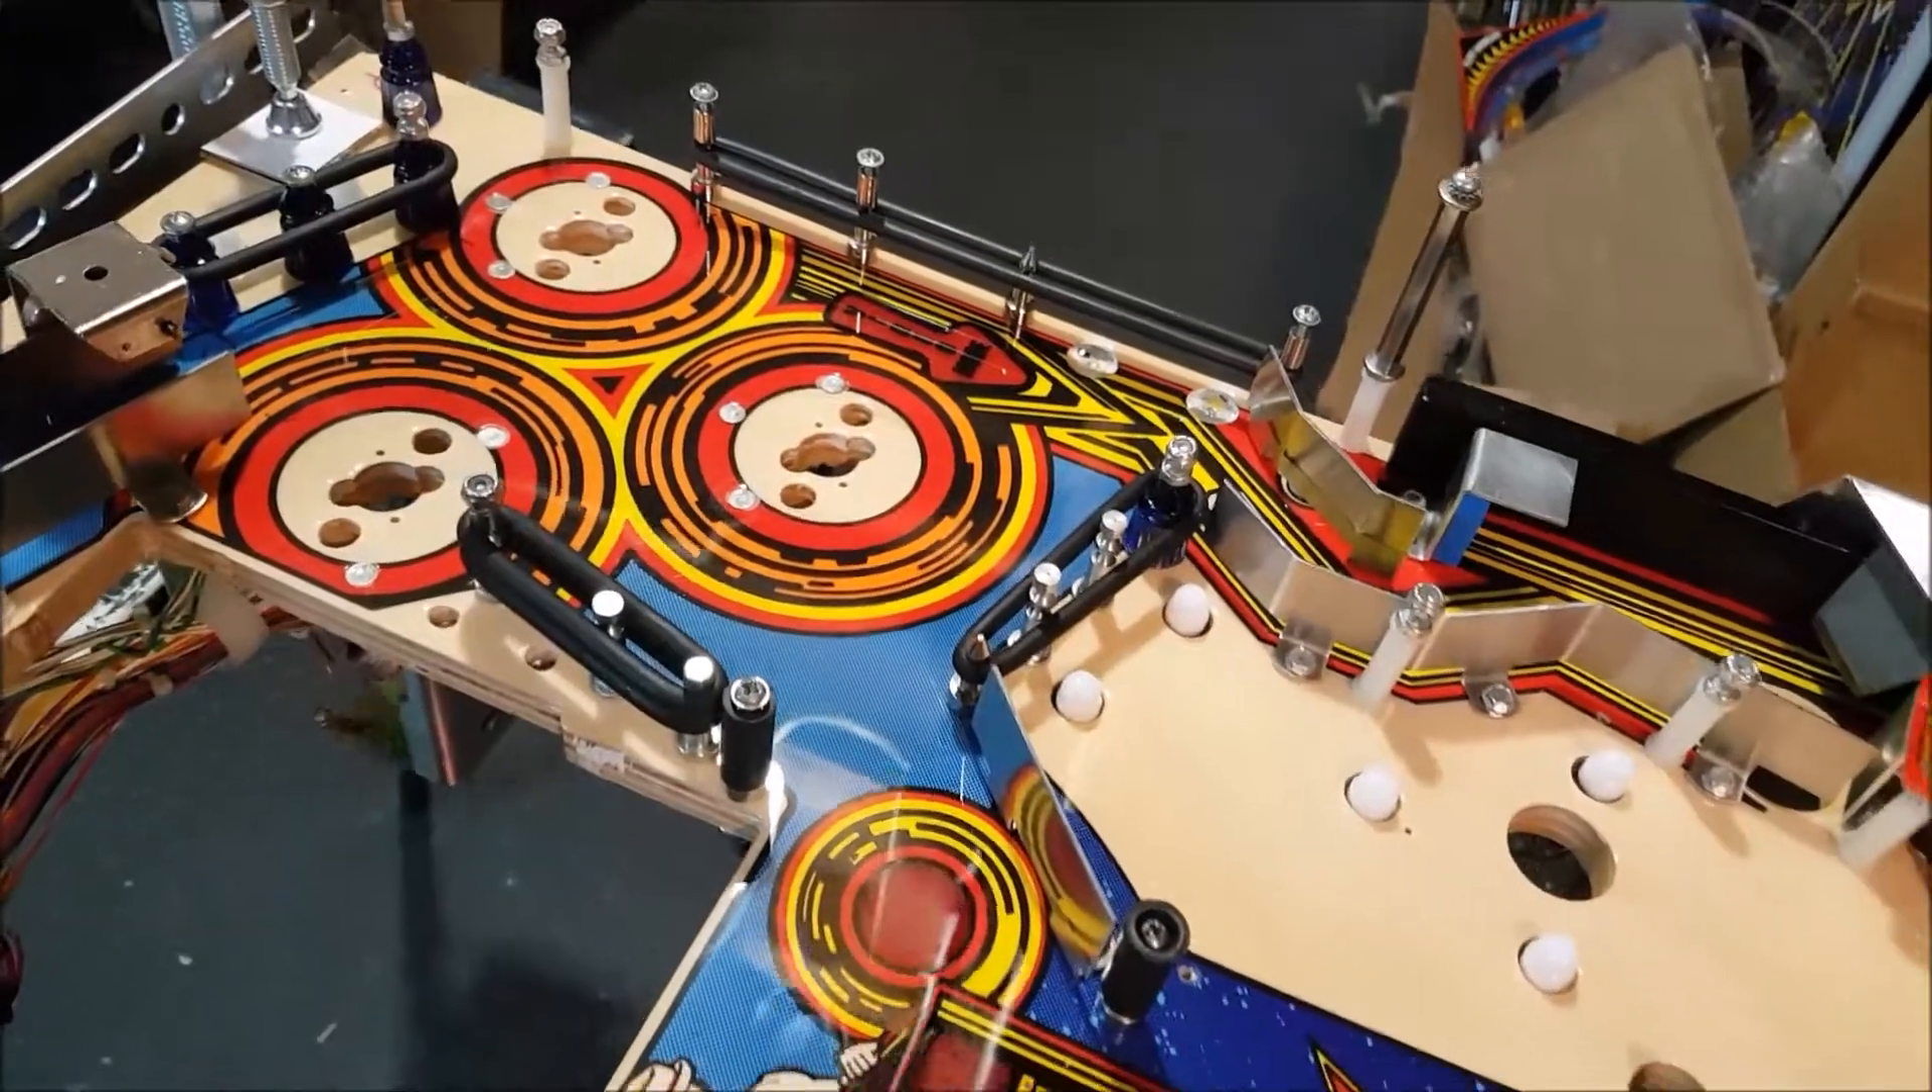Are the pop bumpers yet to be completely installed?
Yes.